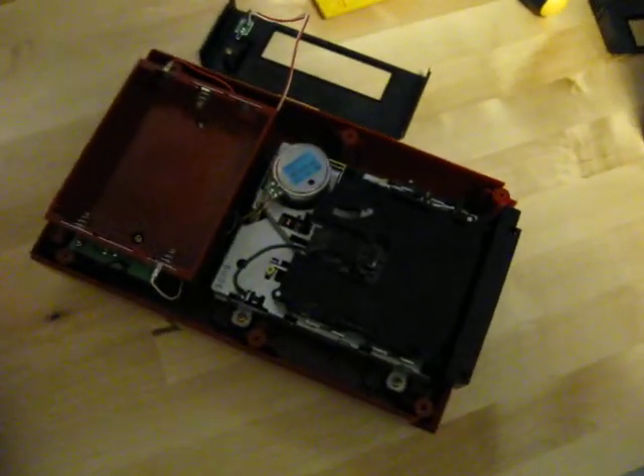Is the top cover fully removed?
Yes.